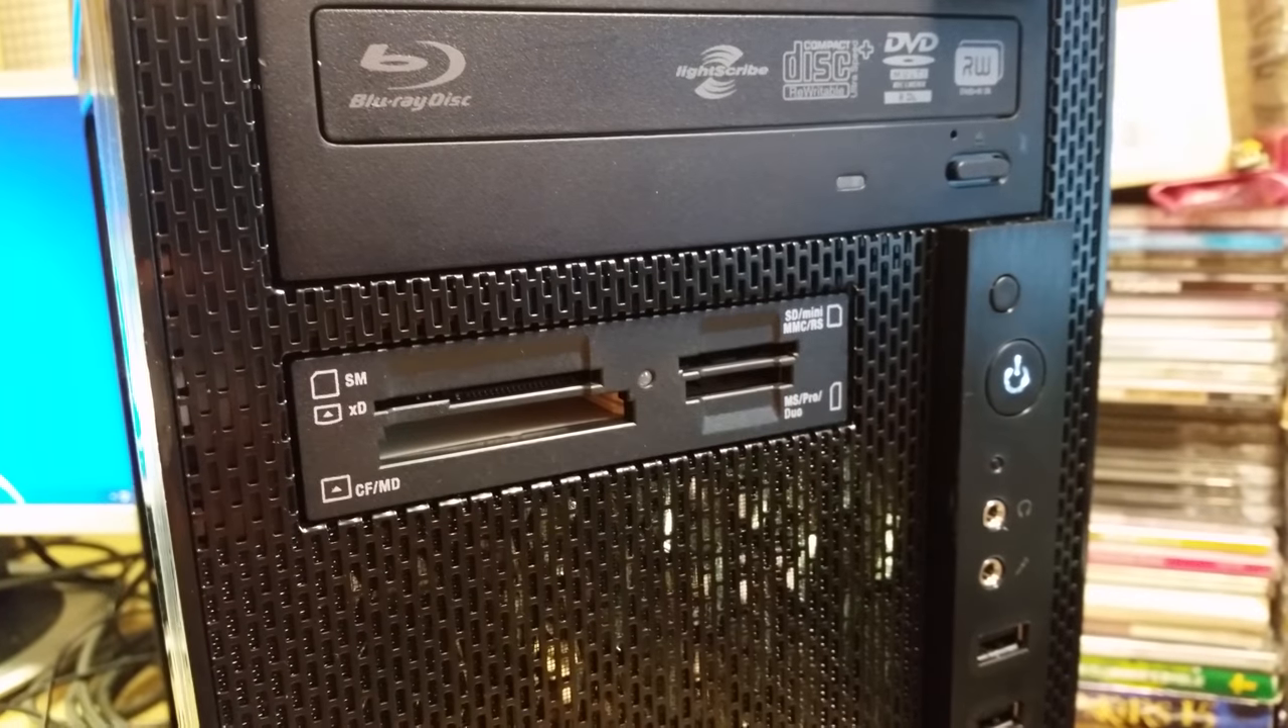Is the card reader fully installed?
Yes.